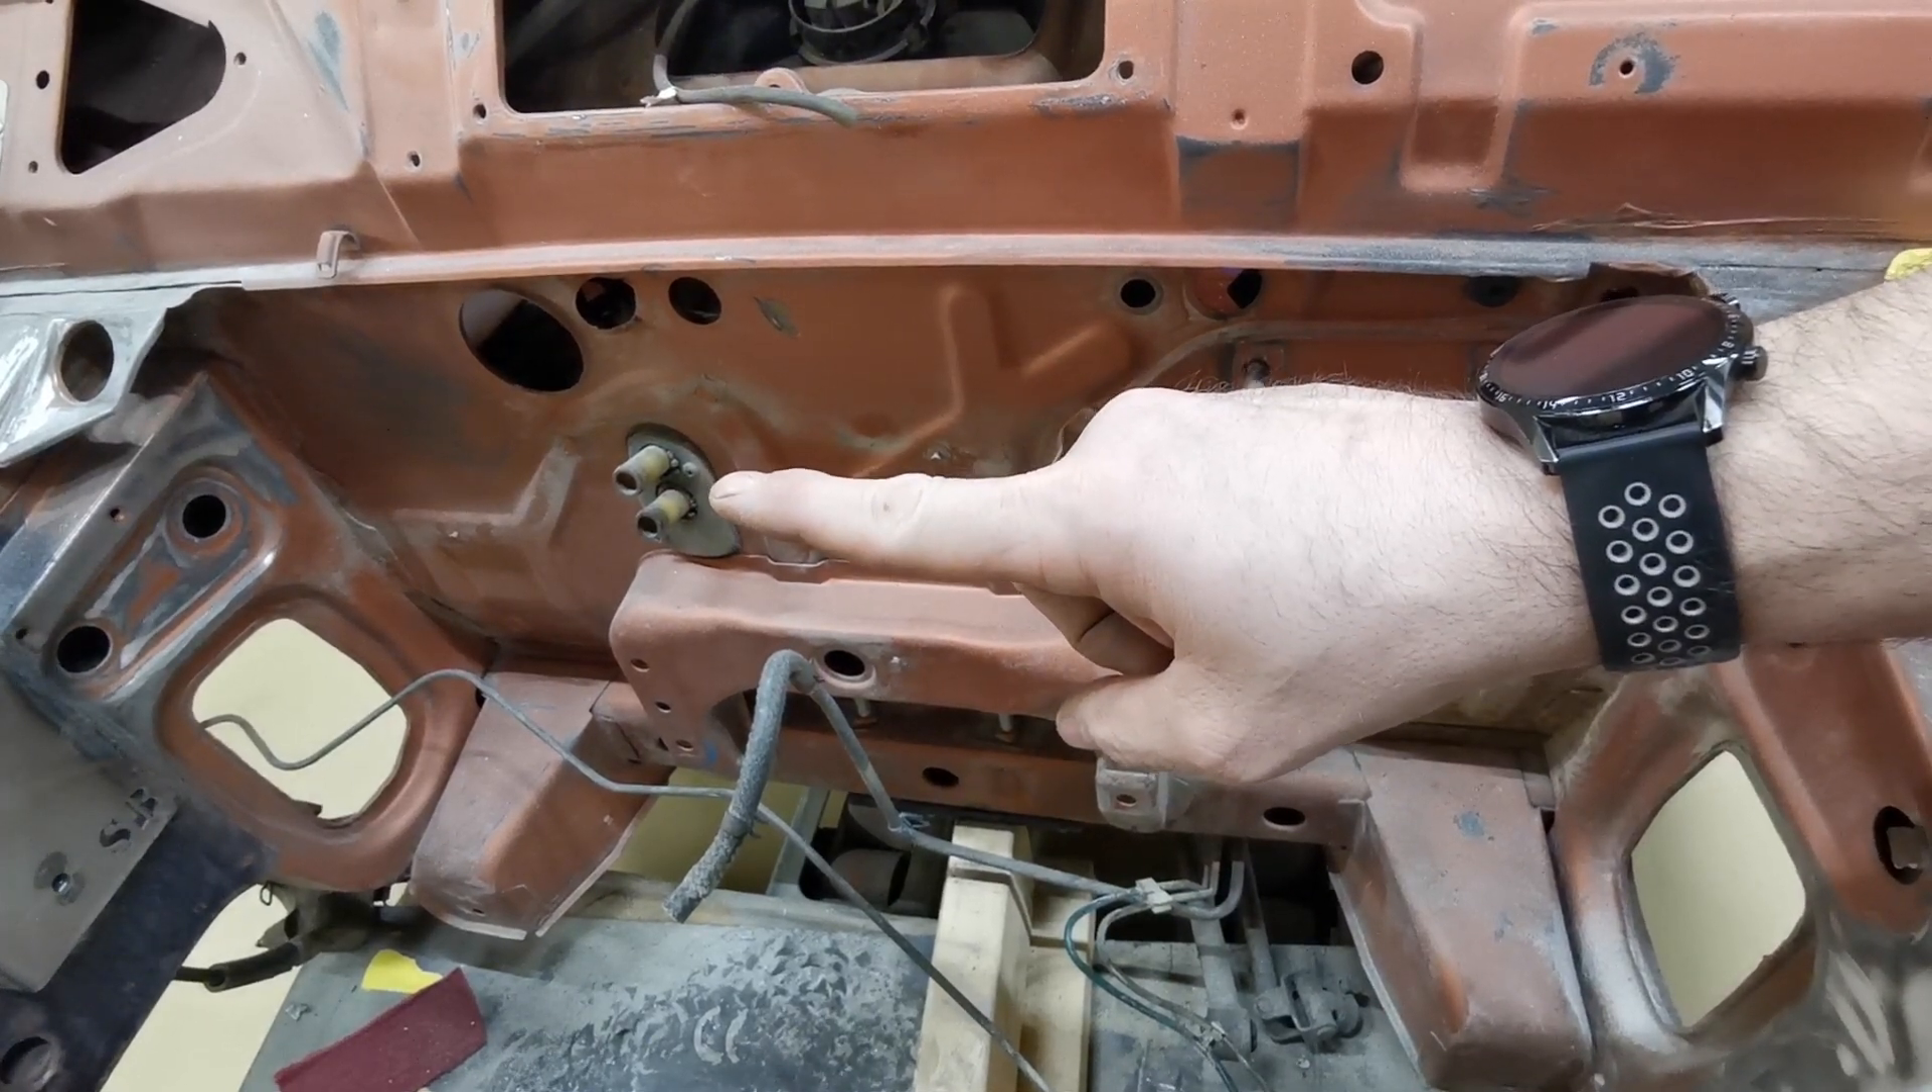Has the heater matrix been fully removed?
No.